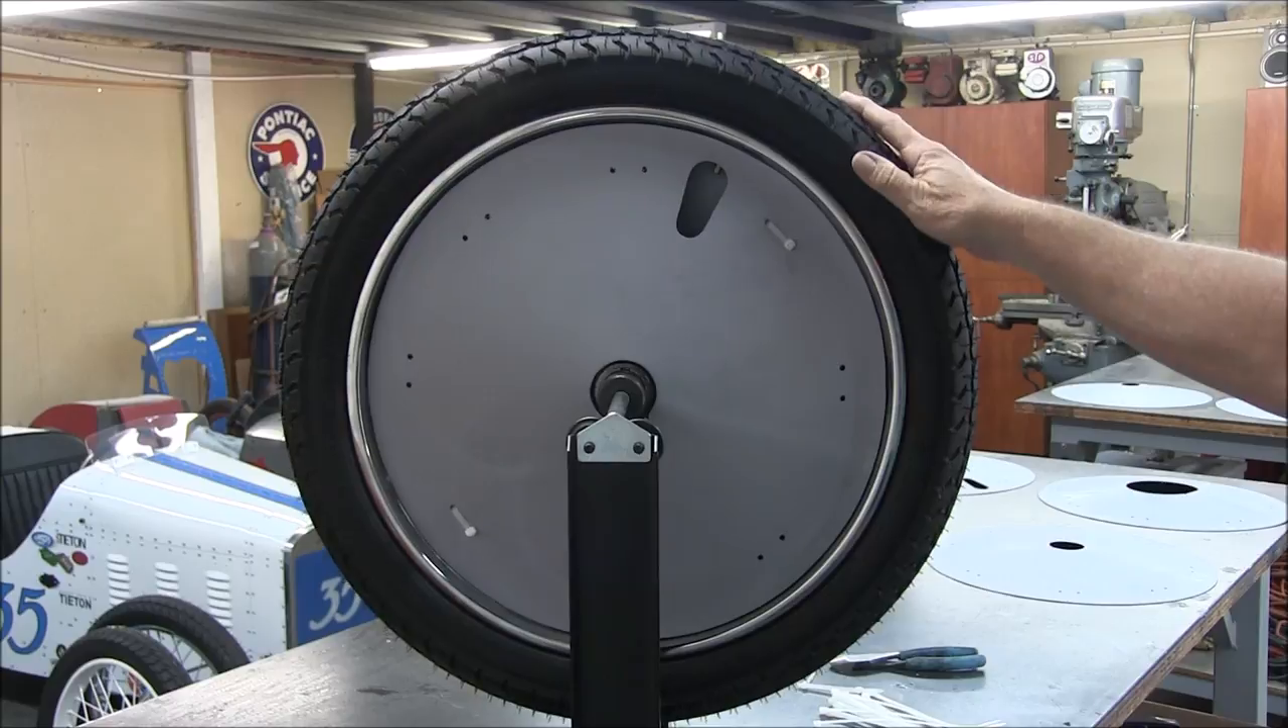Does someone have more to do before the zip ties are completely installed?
Yes.